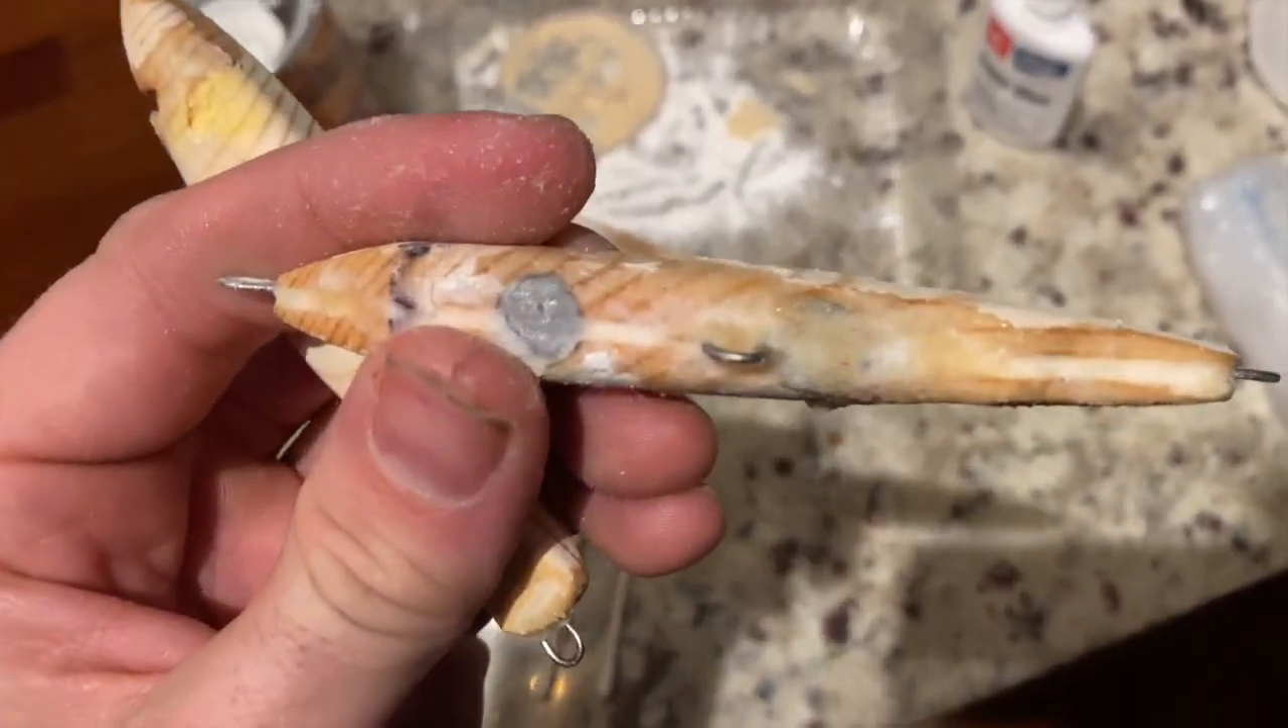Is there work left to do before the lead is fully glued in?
No.